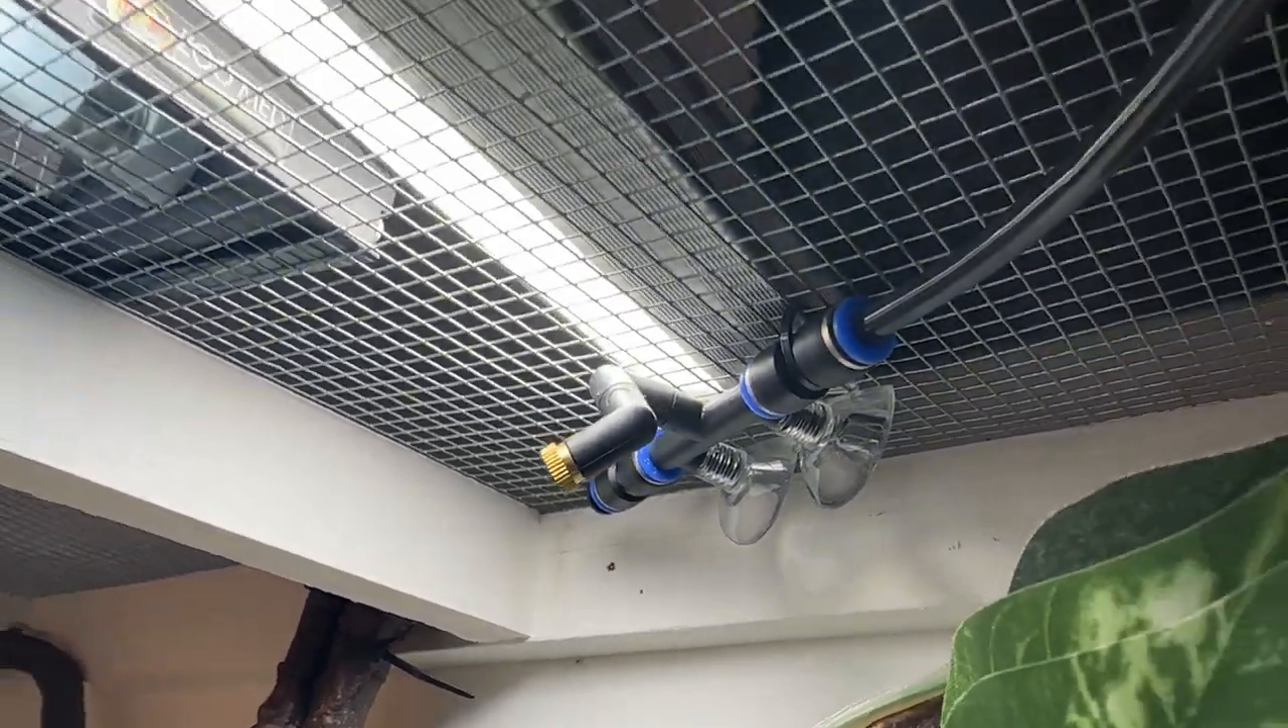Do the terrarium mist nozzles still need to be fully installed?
No.